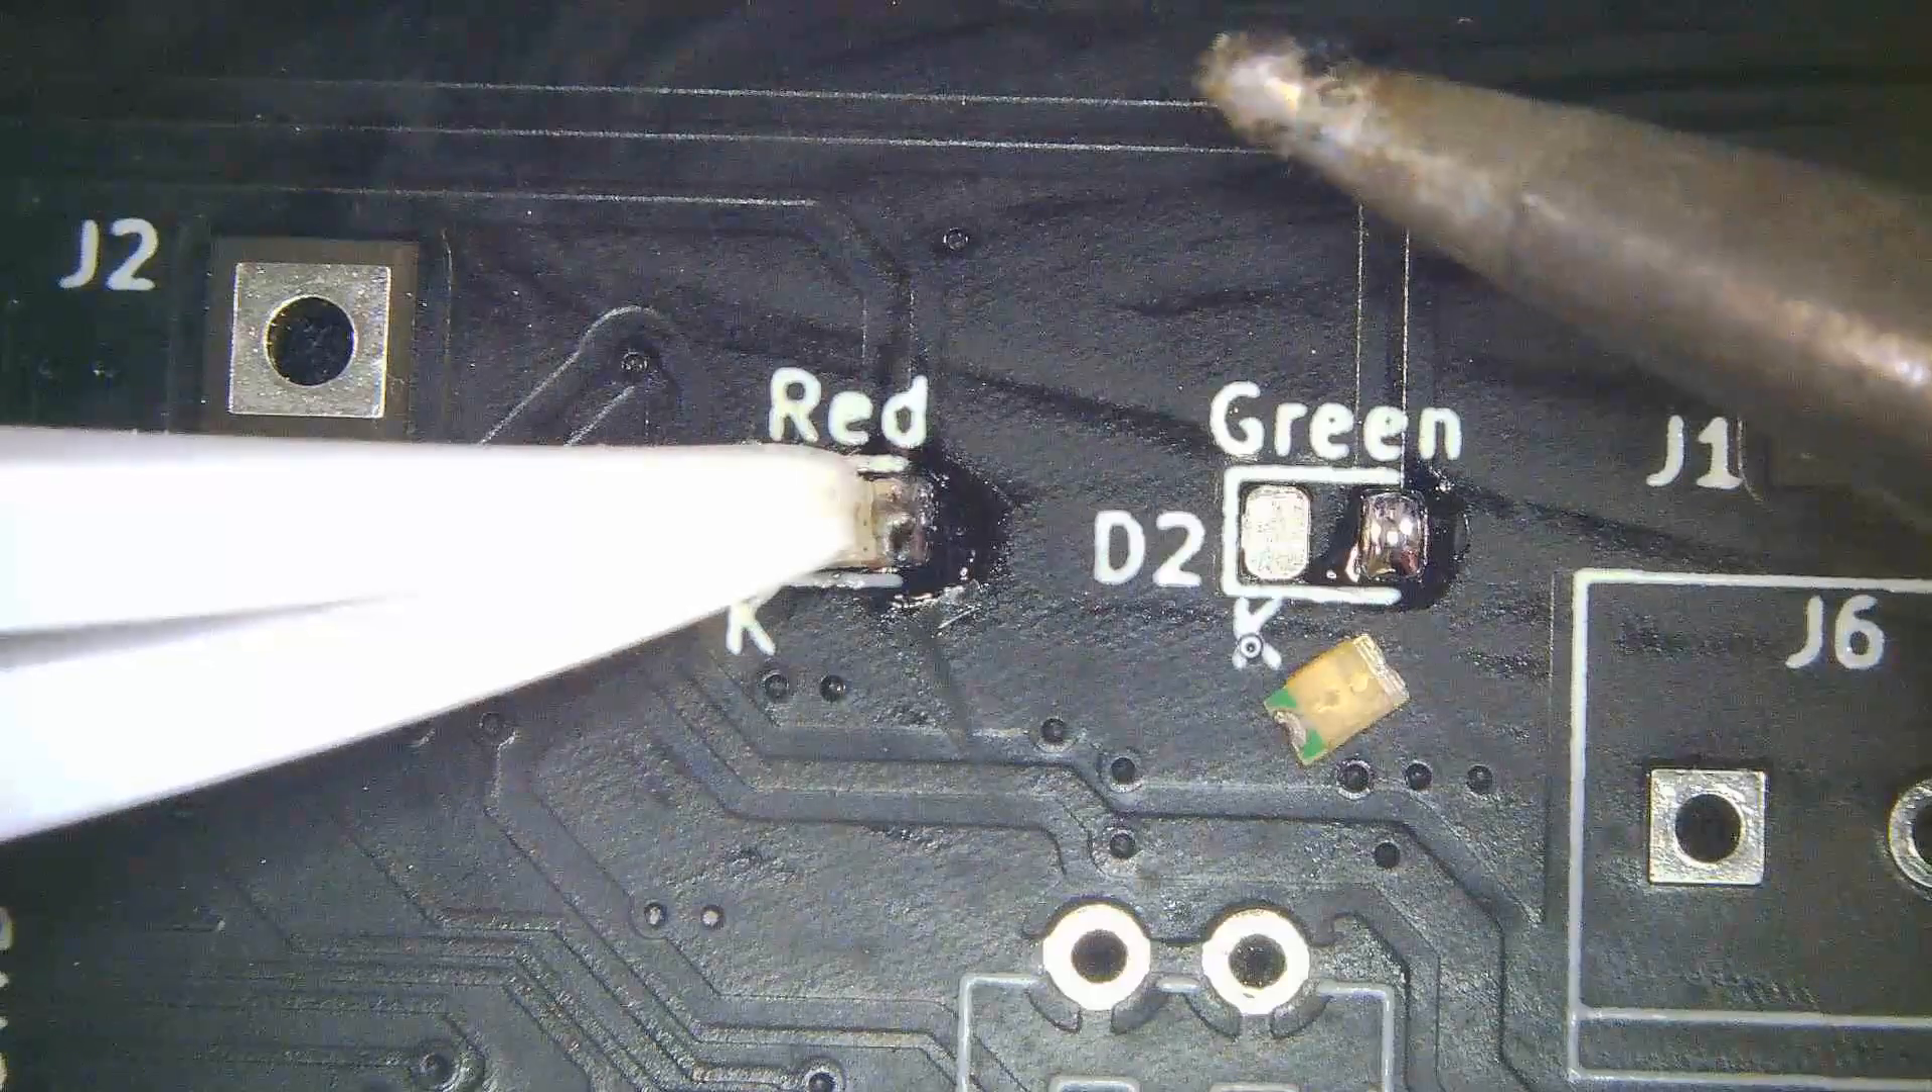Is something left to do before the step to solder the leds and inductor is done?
Yes.